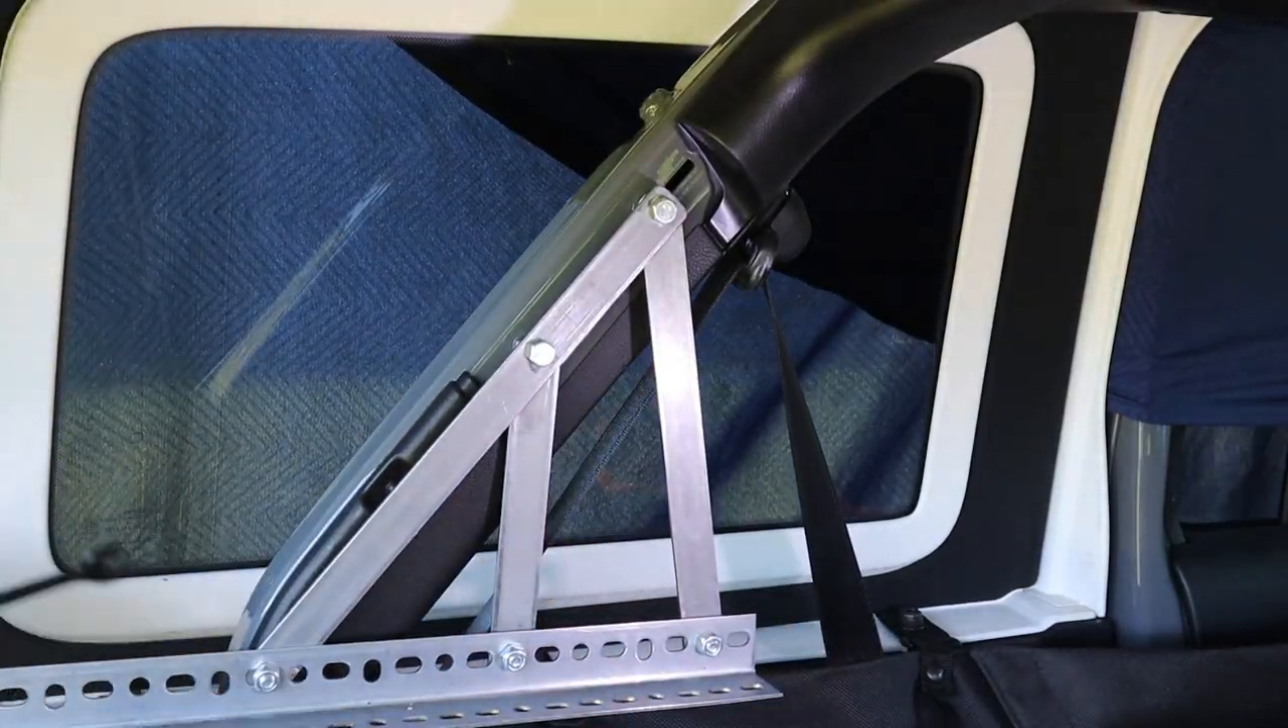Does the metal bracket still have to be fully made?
No.